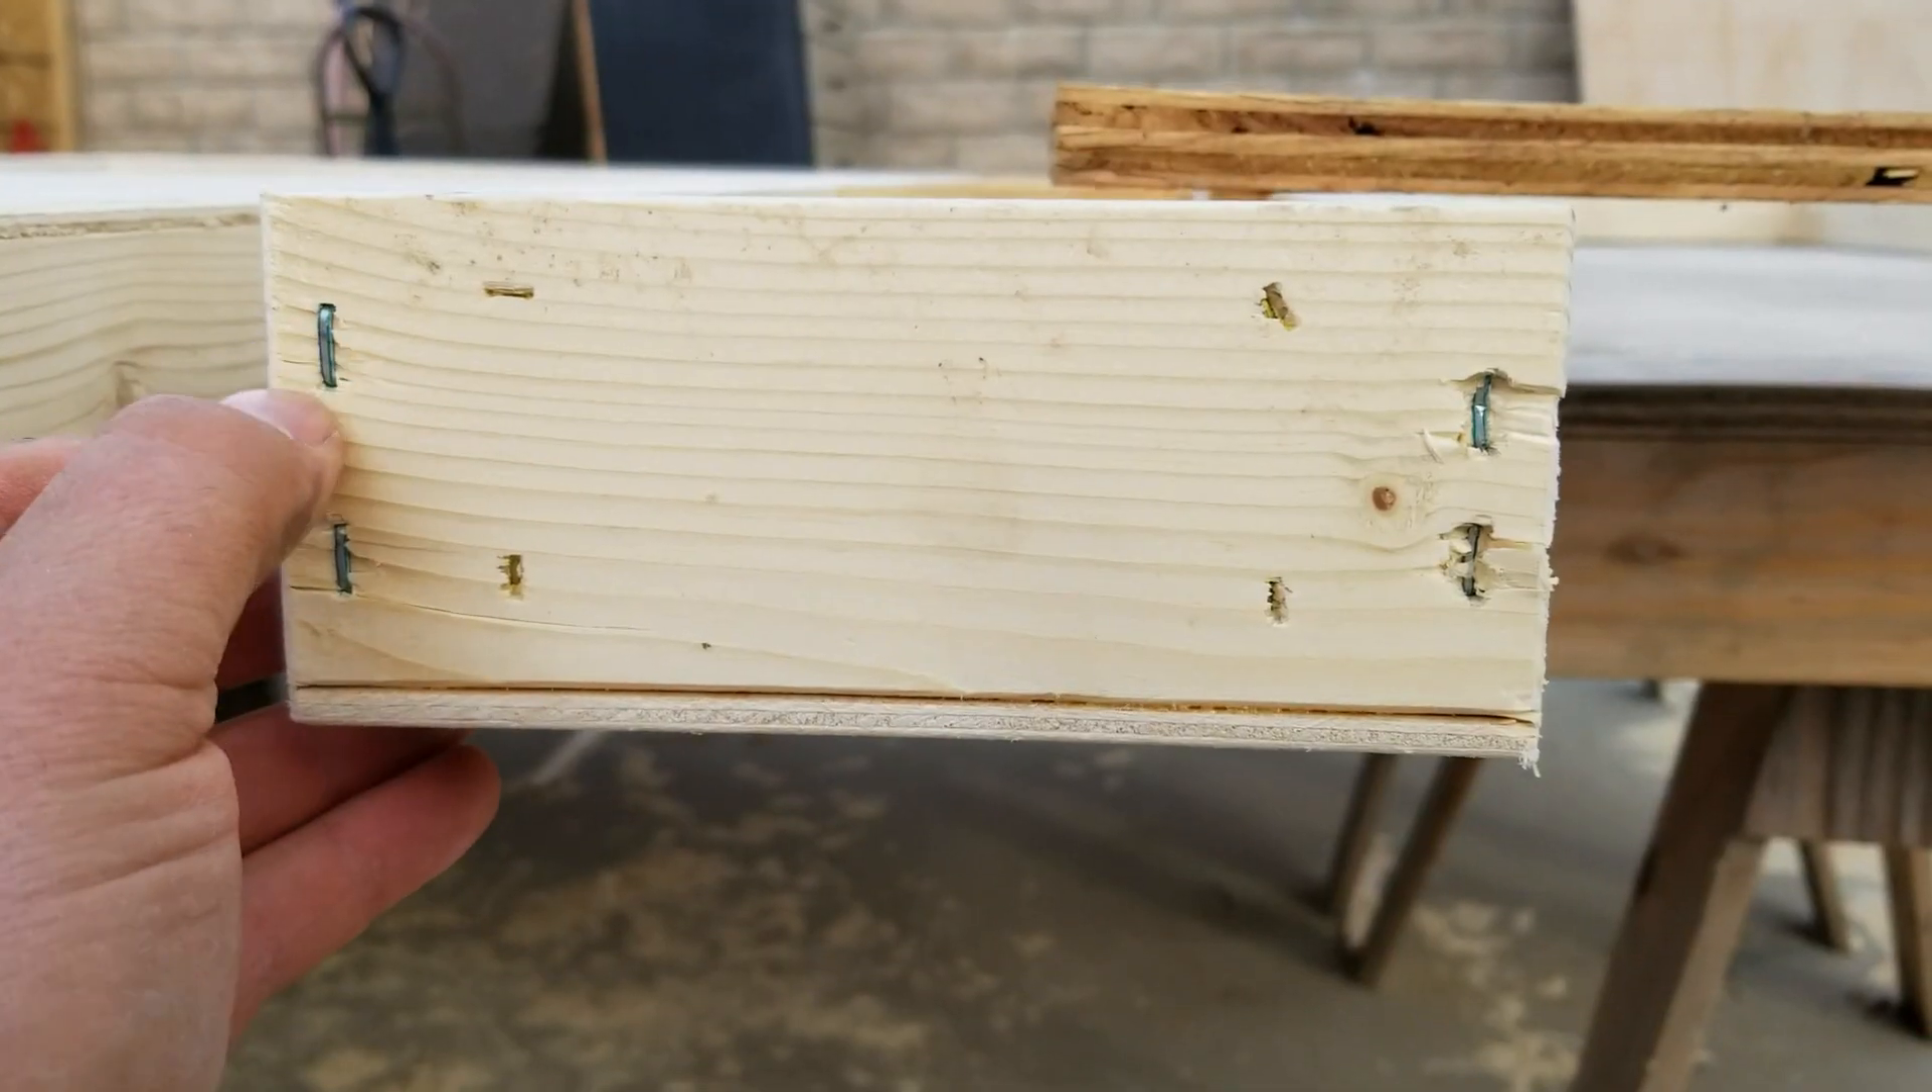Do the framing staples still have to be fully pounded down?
No.